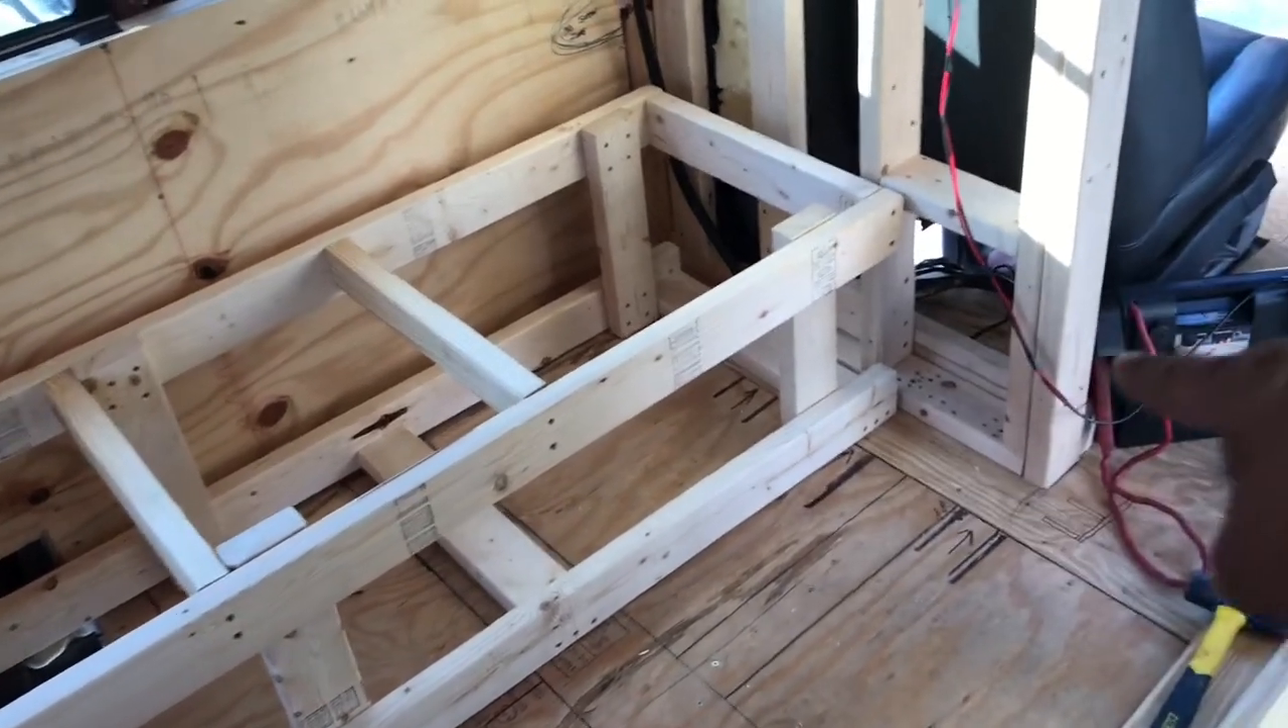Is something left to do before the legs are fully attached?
No.